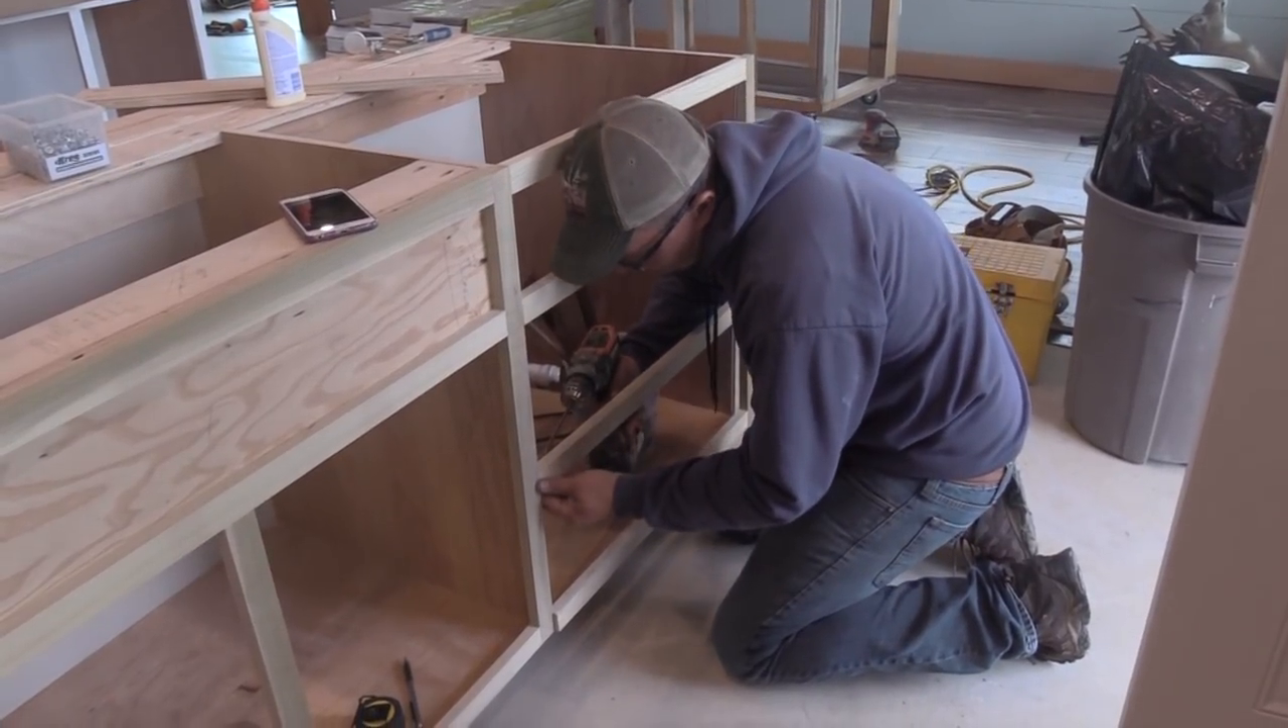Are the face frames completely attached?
No.